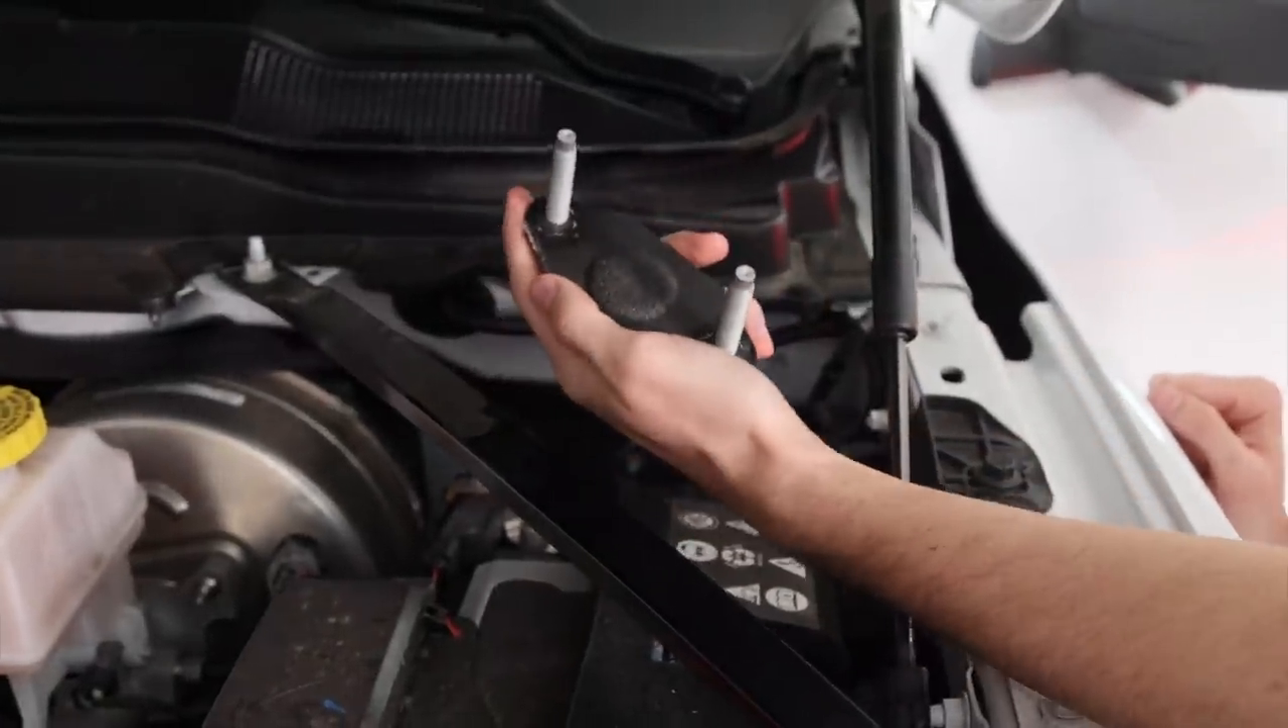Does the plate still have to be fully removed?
No.